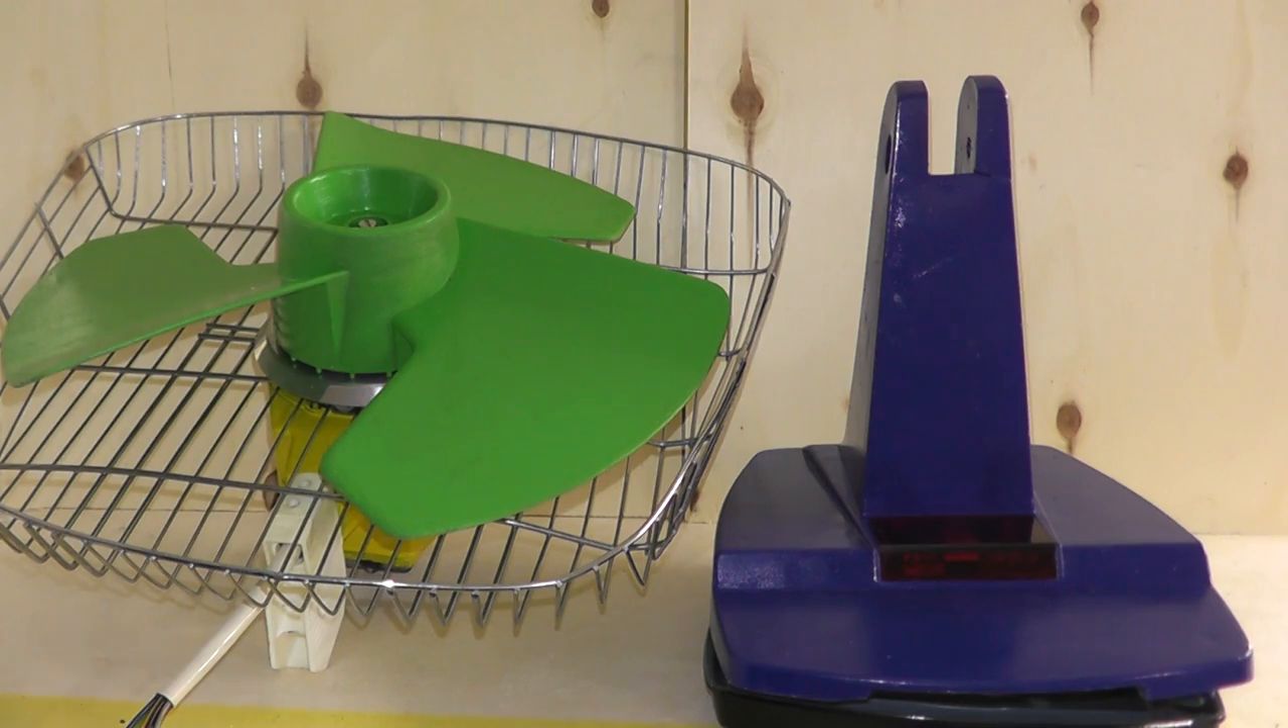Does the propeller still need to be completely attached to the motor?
No.